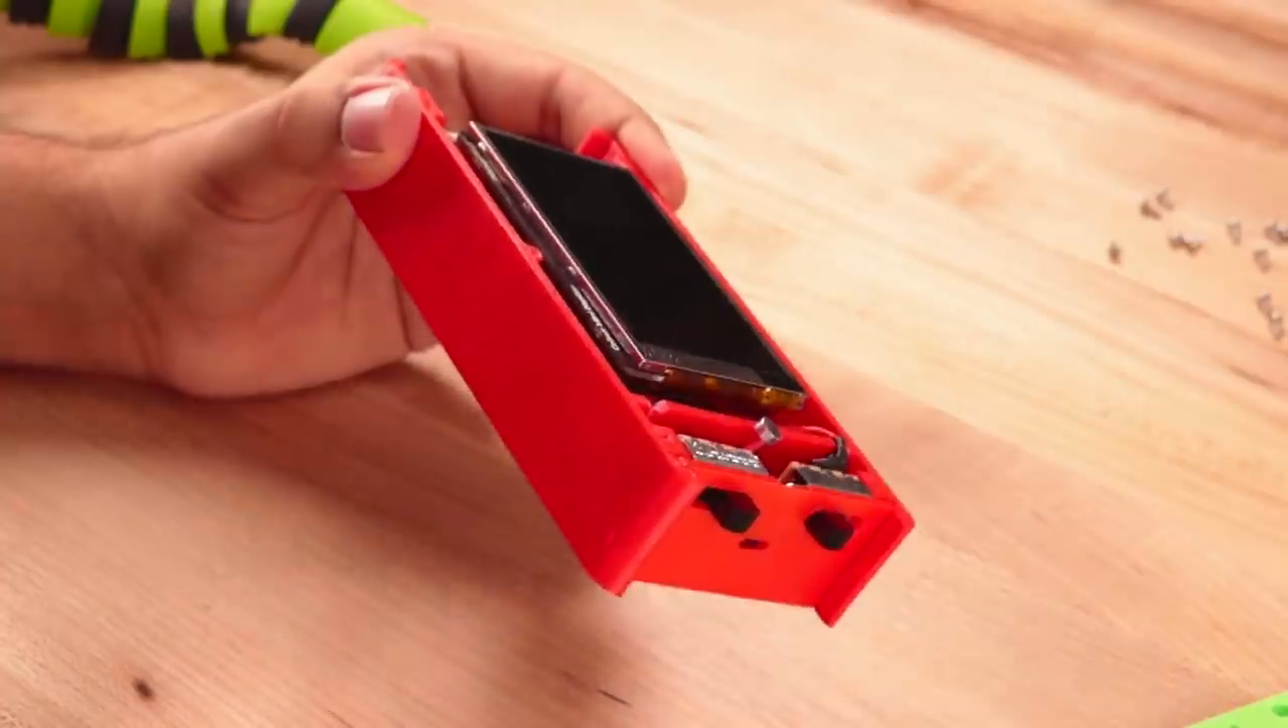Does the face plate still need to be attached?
Yes.